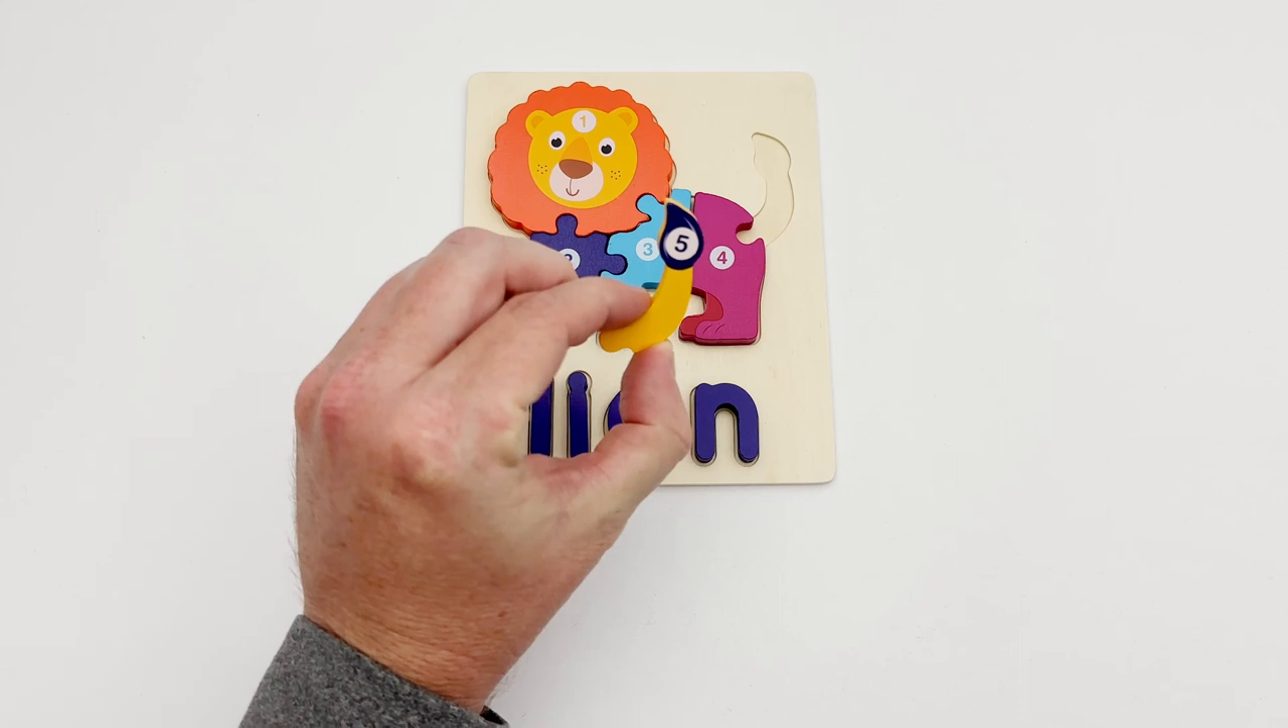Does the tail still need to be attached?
Yes.